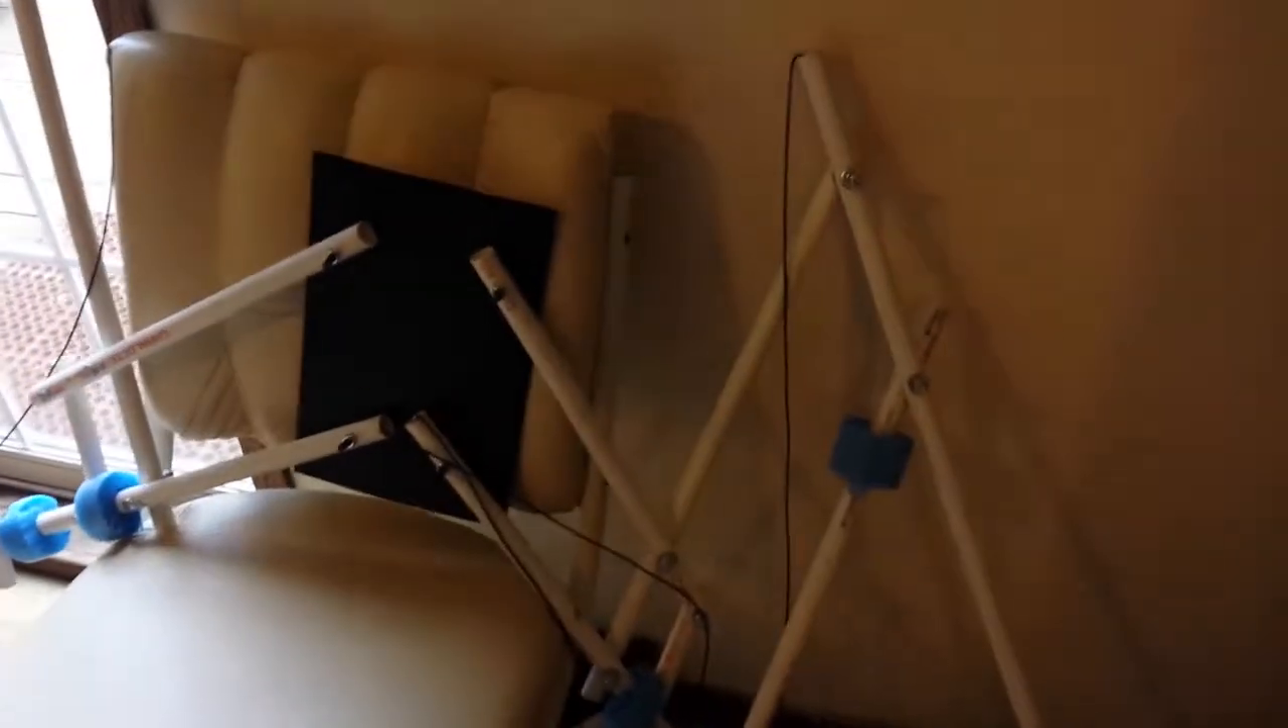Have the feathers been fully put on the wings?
No.